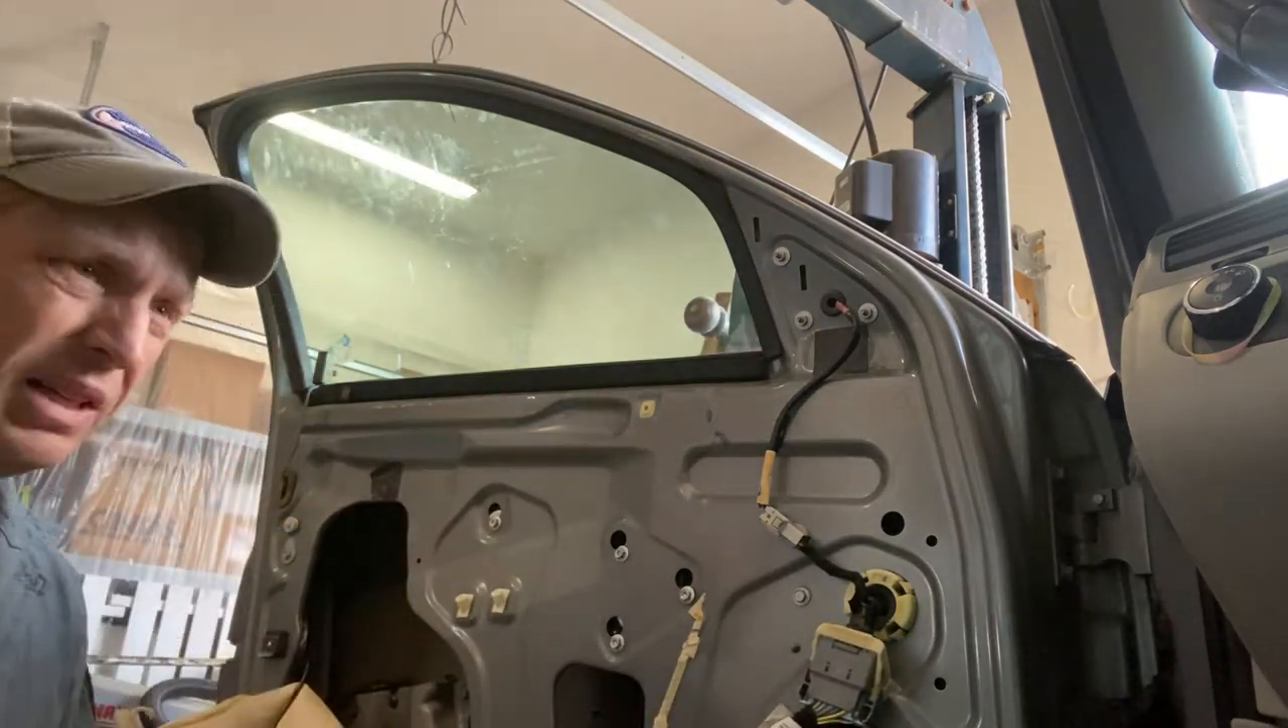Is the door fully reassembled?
No.